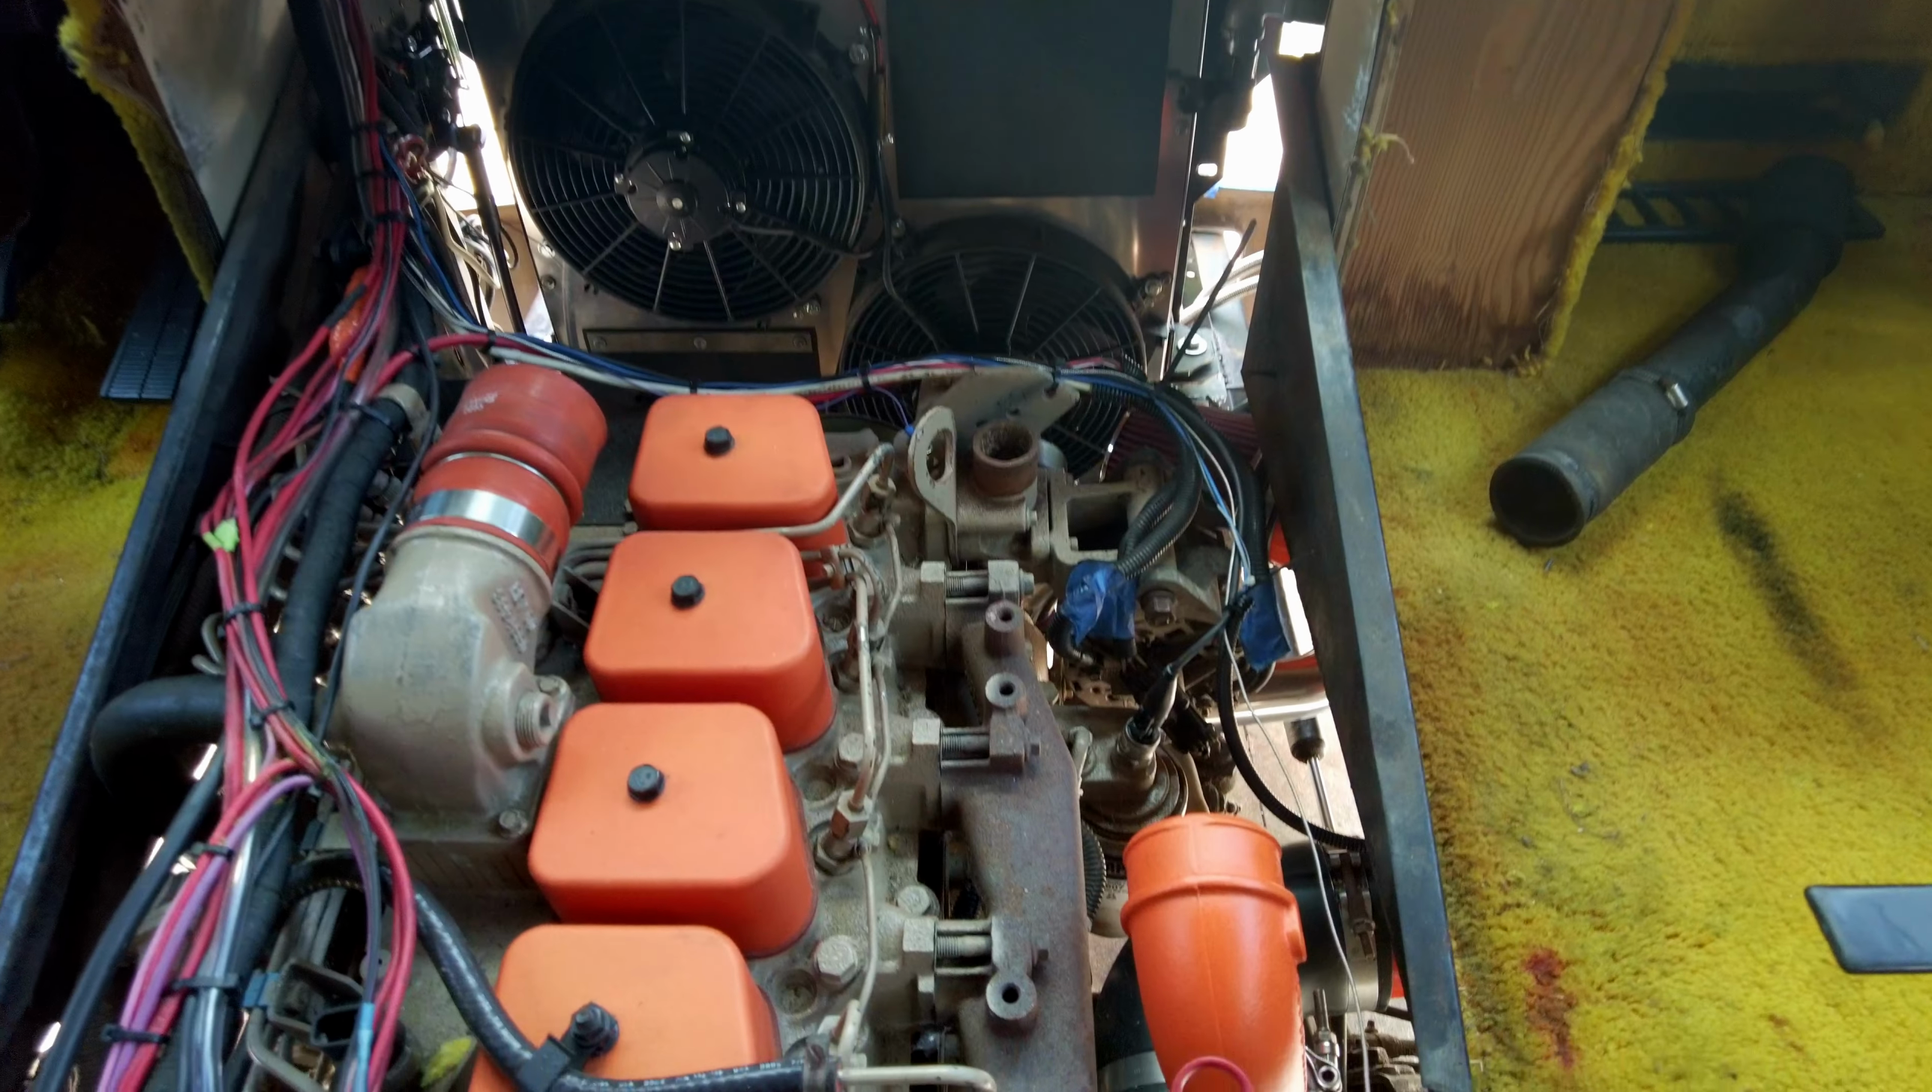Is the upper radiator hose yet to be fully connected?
Yes.